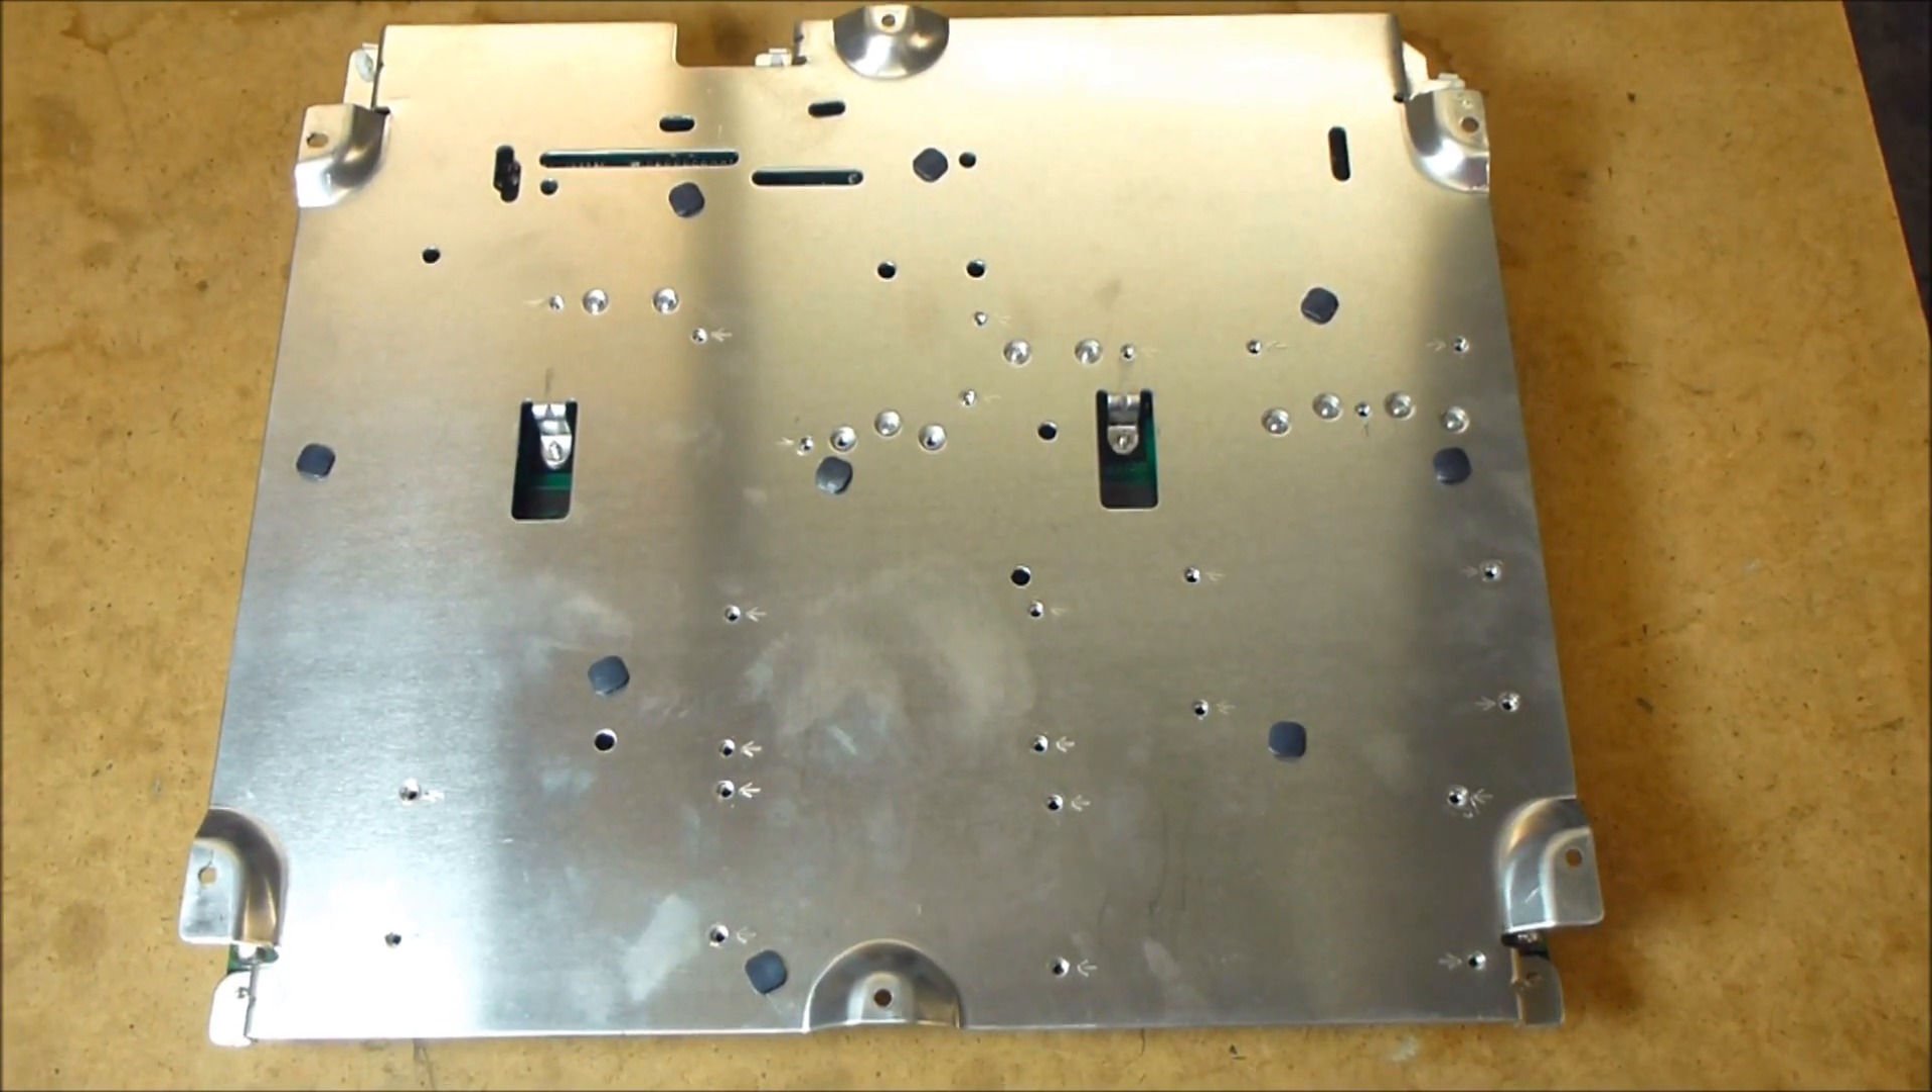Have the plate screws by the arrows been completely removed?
Yes.